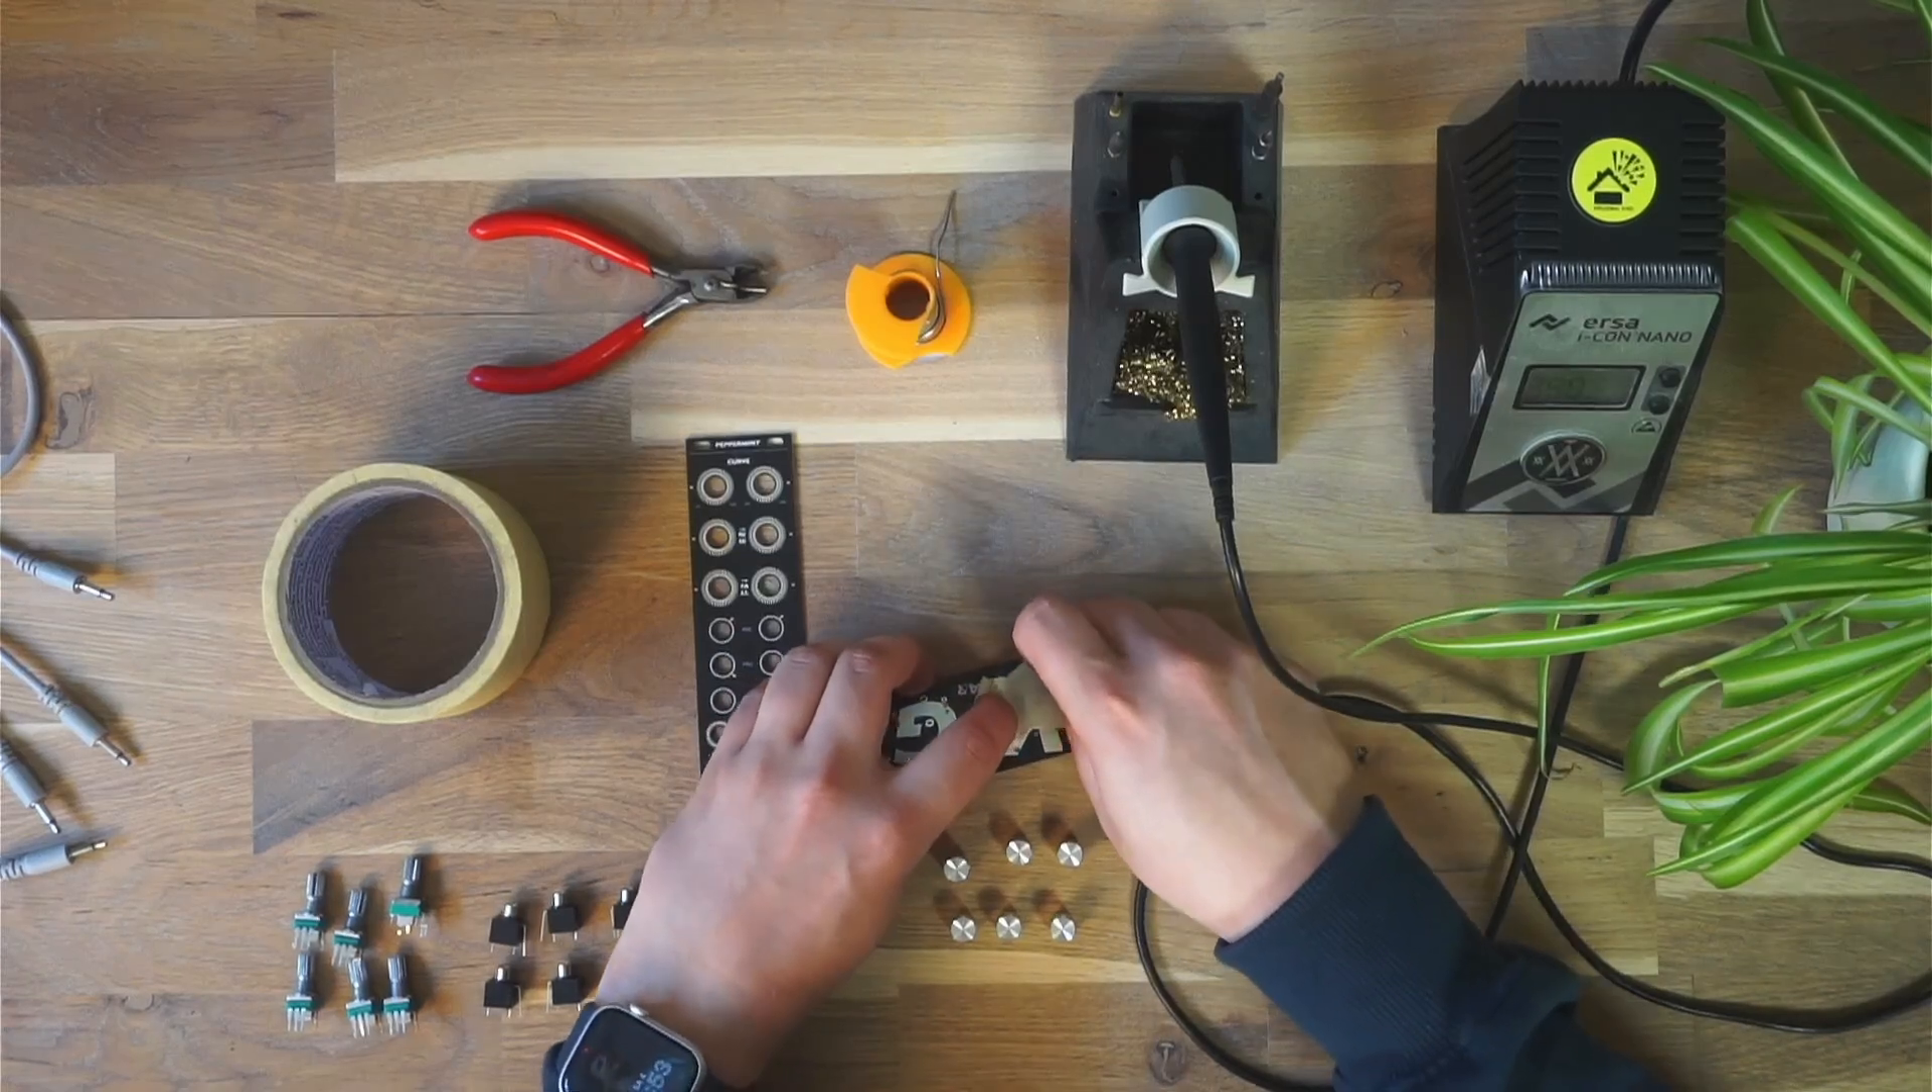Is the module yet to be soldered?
Yes.